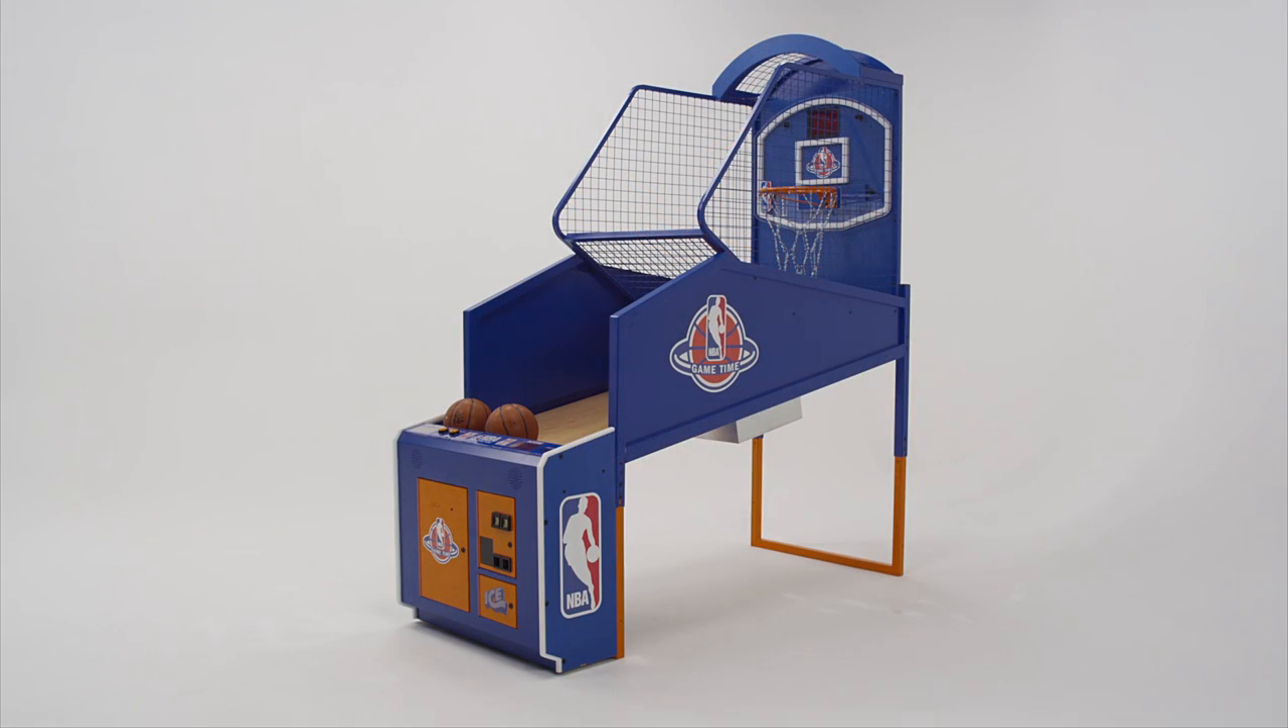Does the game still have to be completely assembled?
No.